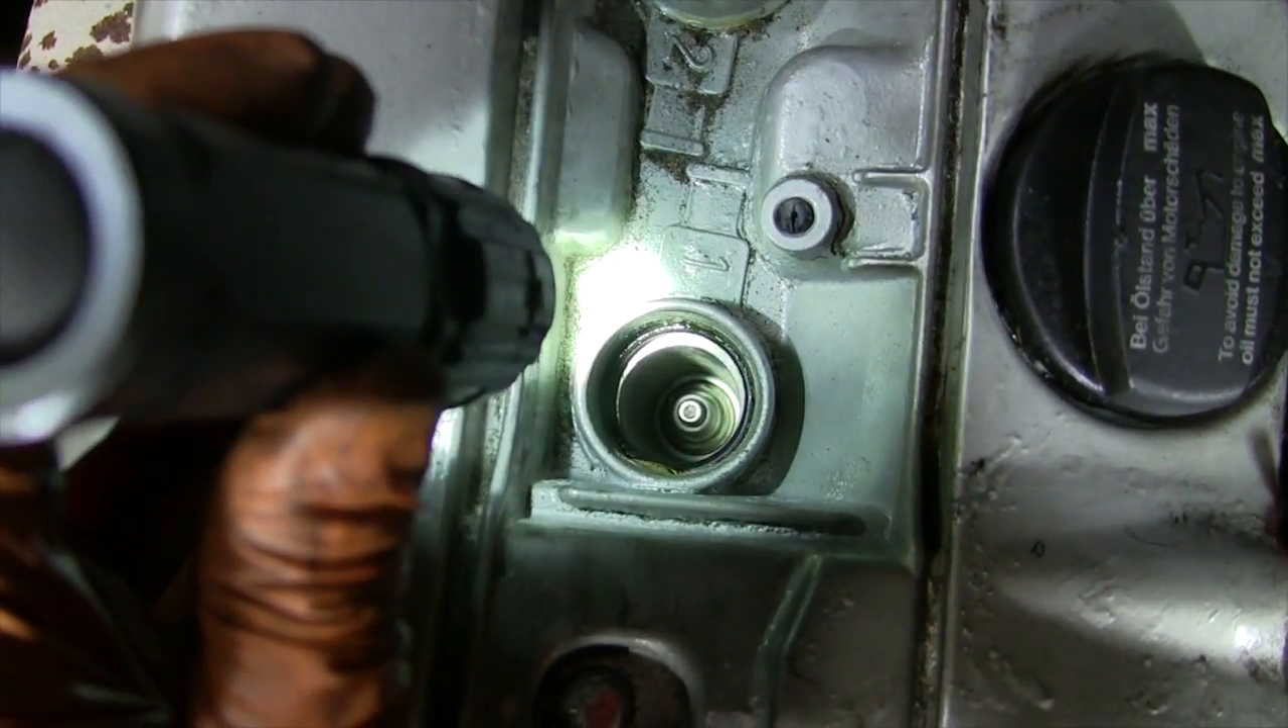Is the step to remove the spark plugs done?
No.